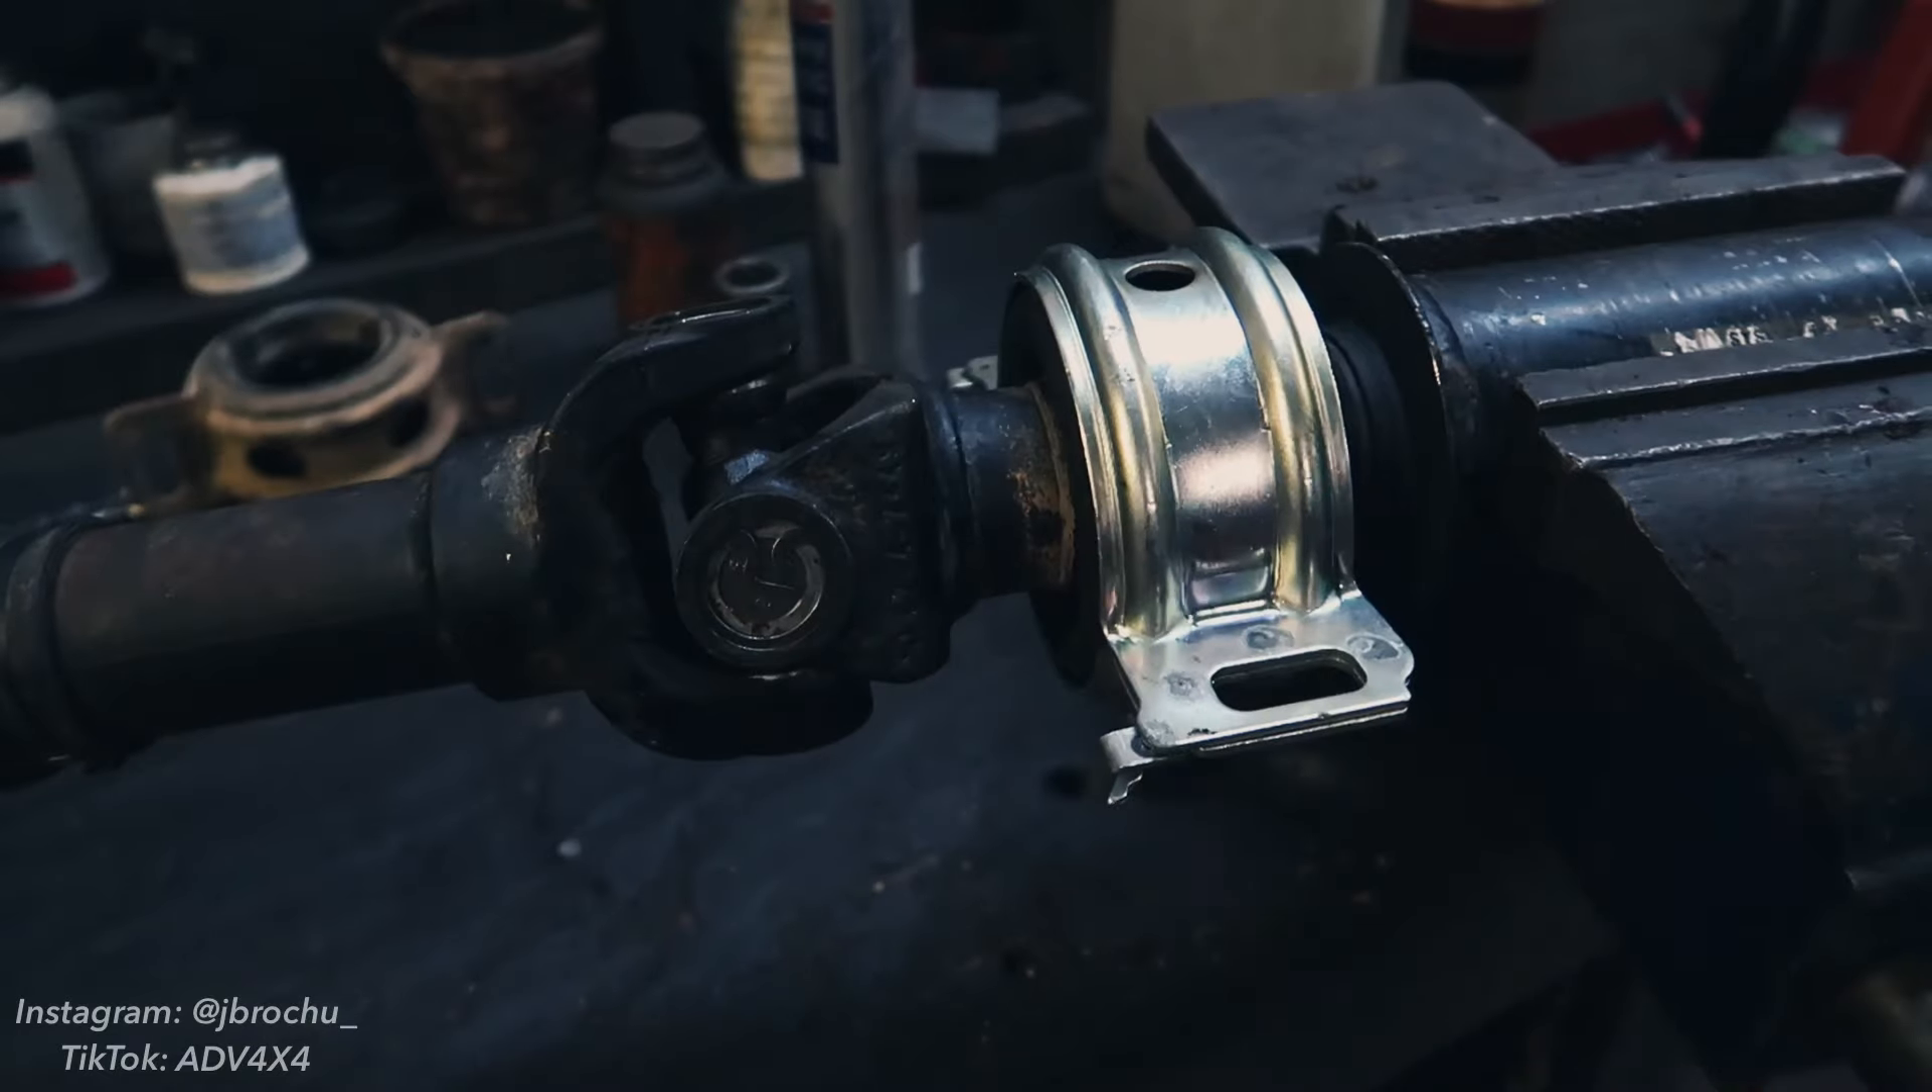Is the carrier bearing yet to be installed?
No.